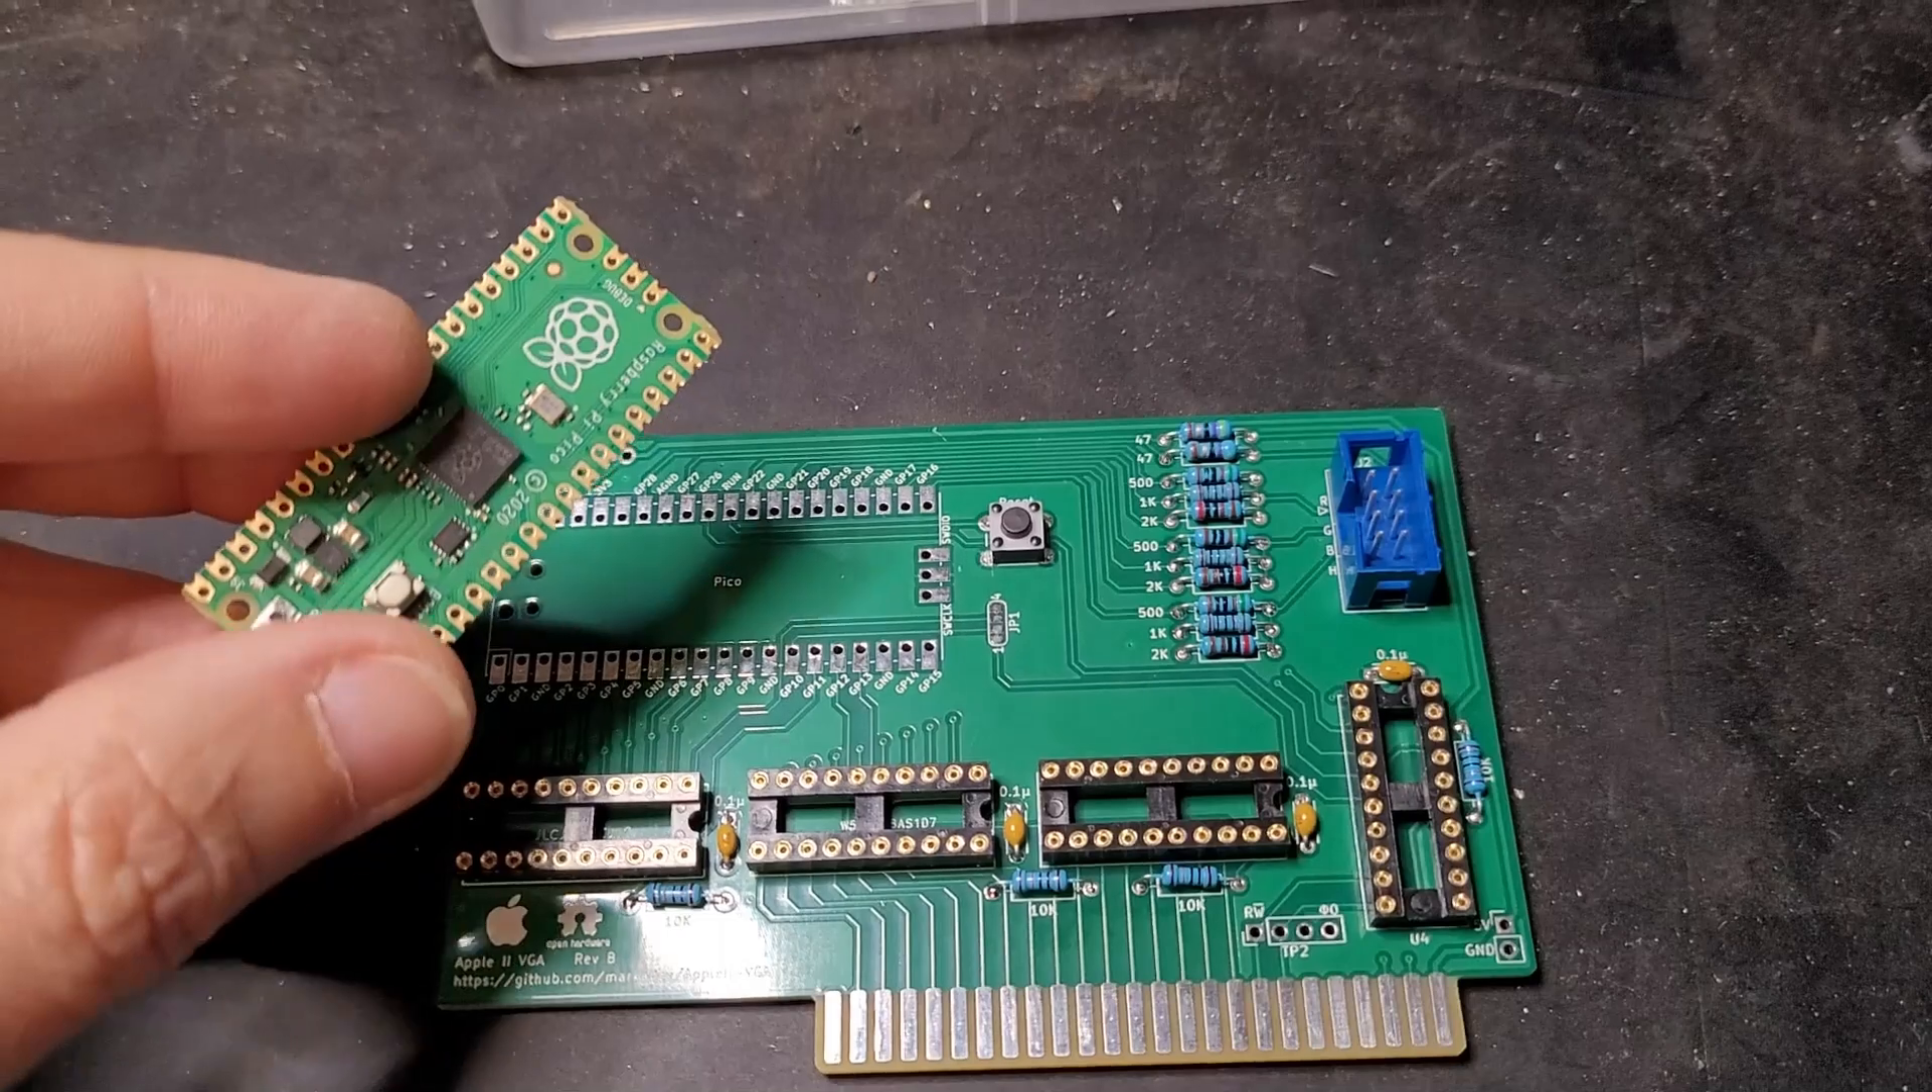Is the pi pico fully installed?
No.